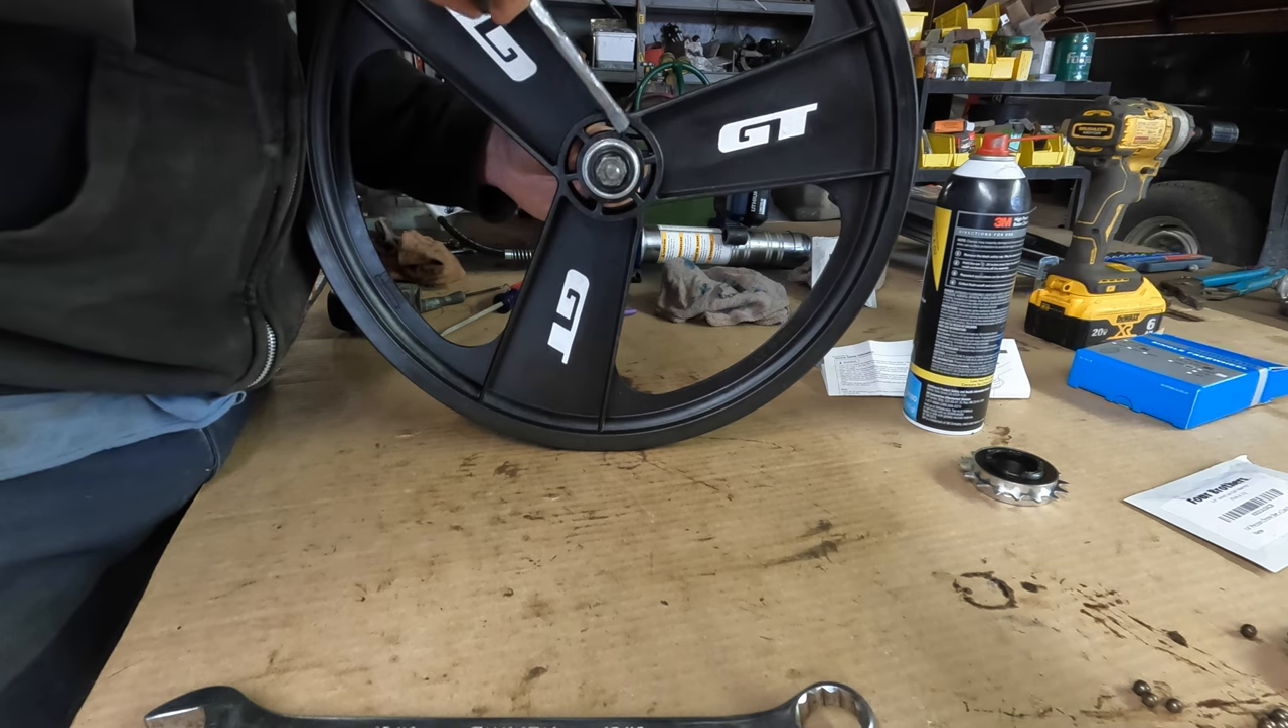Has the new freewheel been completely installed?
No.